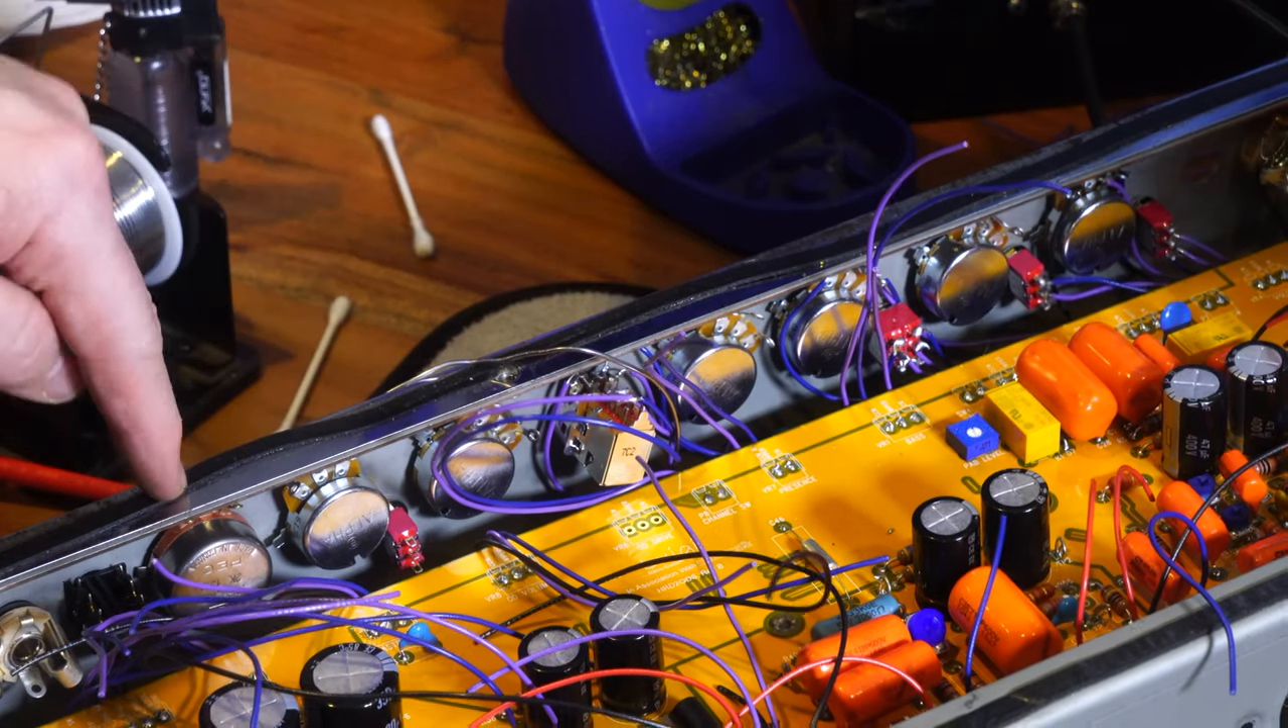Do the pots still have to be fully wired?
Yes.